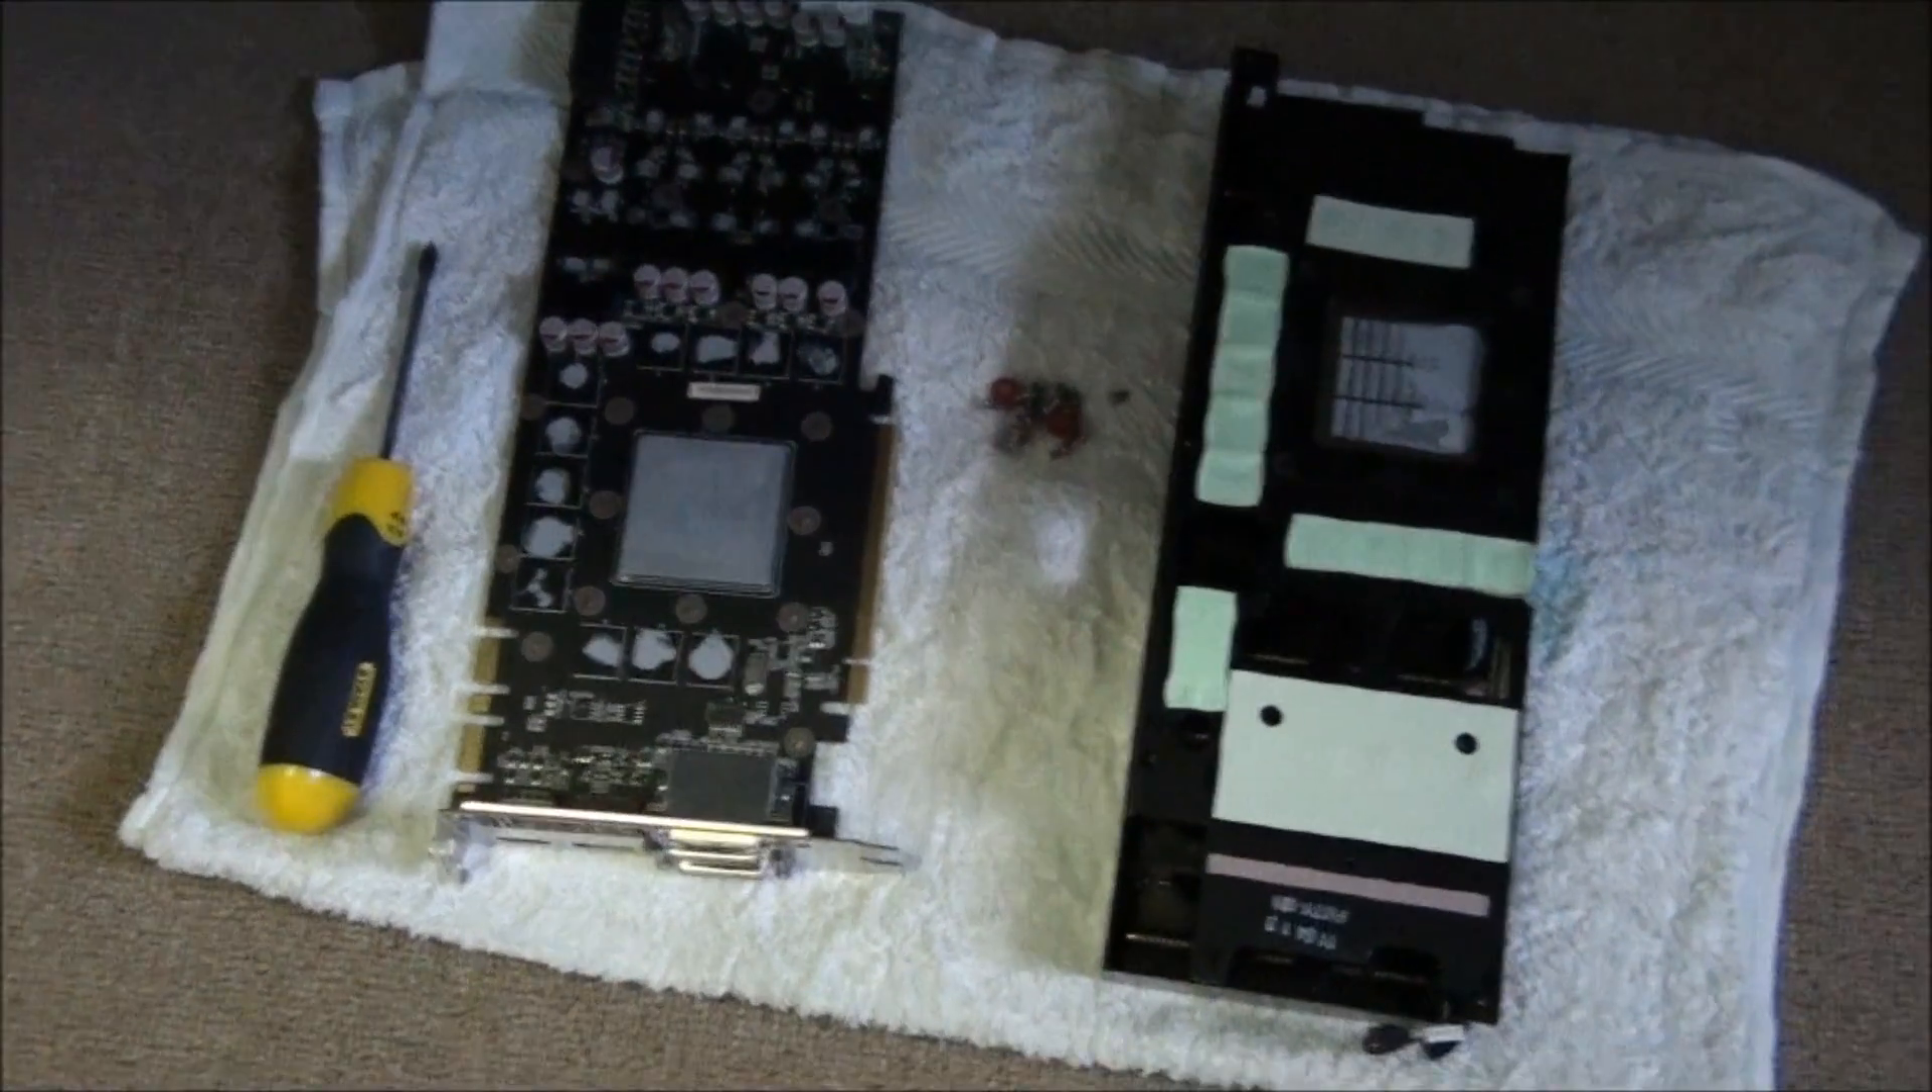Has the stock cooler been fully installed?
No.